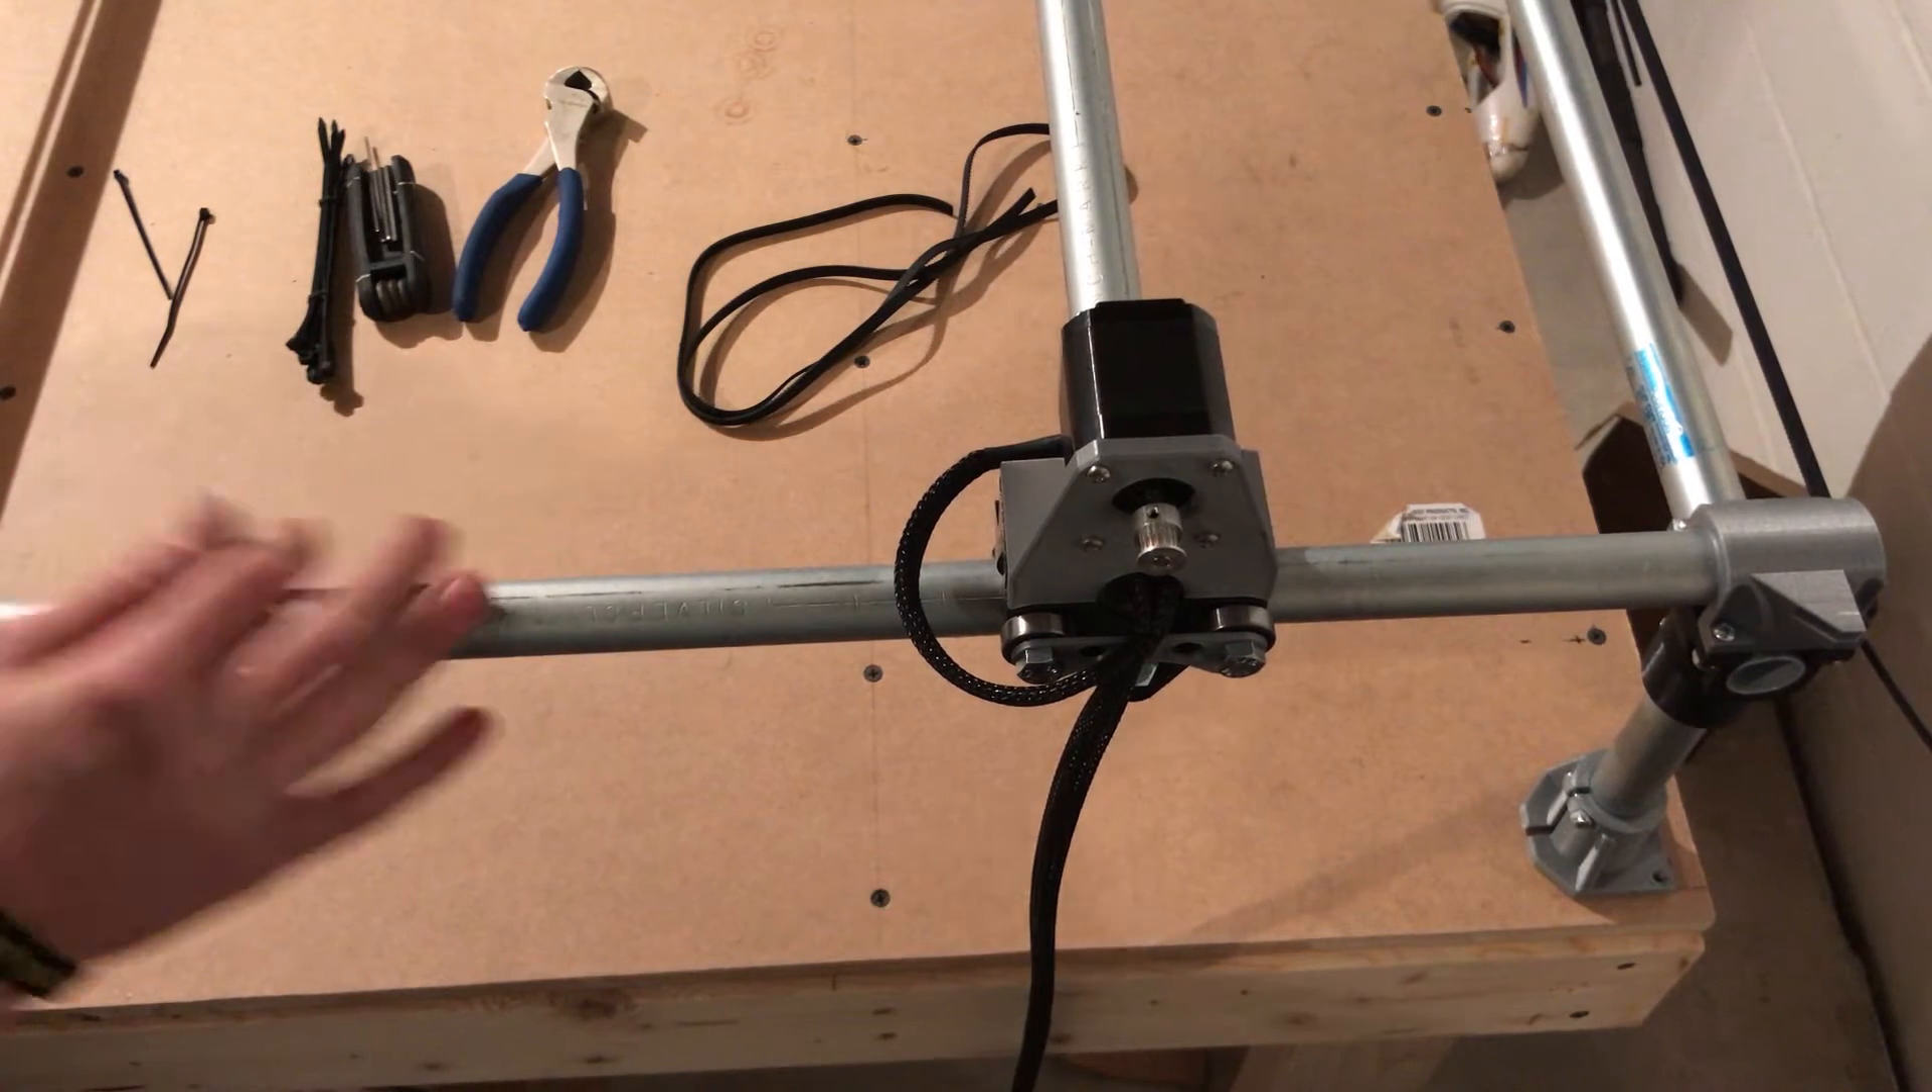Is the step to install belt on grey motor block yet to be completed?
Yes.